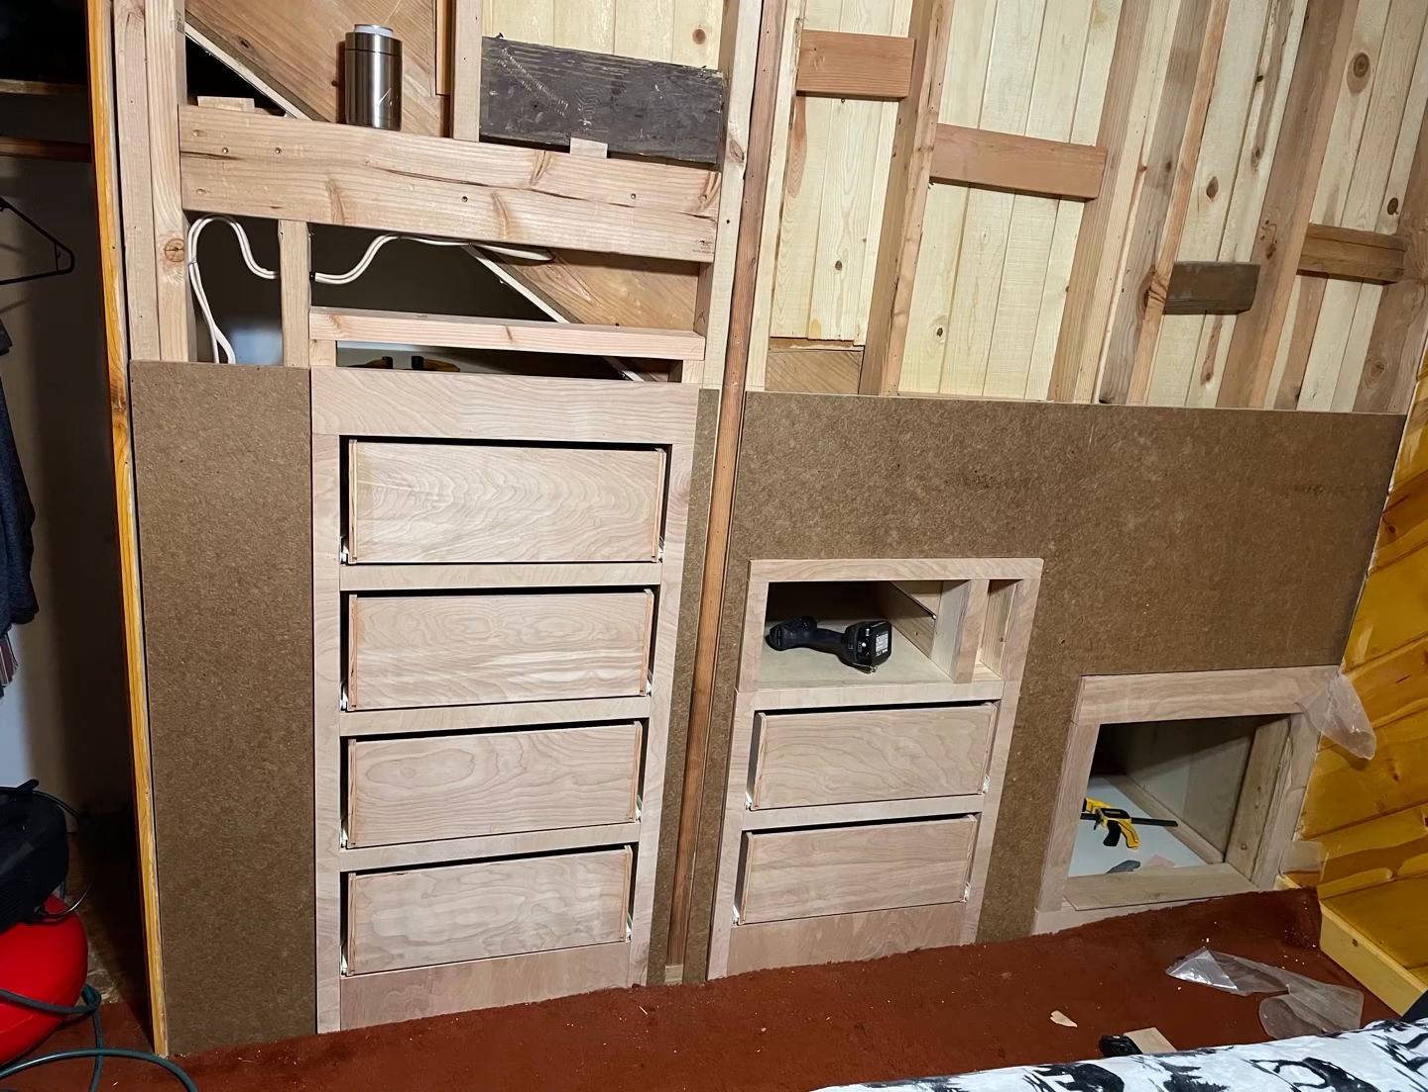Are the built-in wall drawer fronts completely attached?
No.